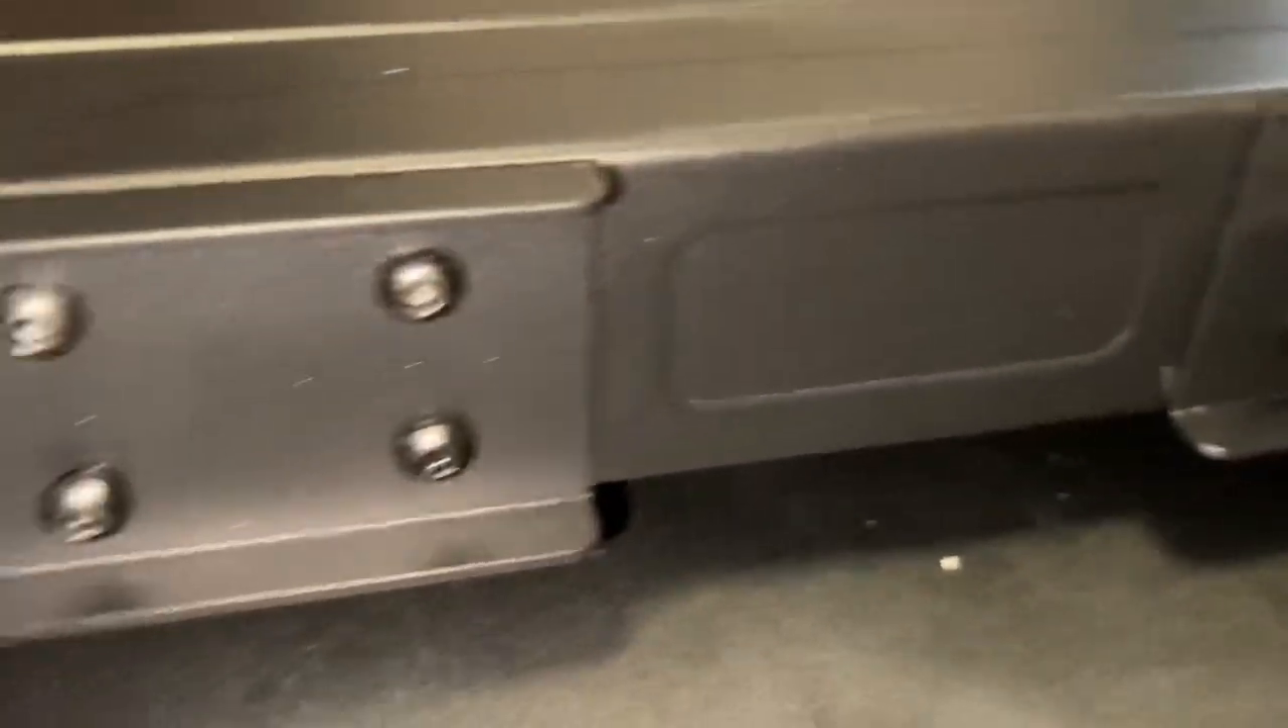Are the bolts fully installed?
Yes.